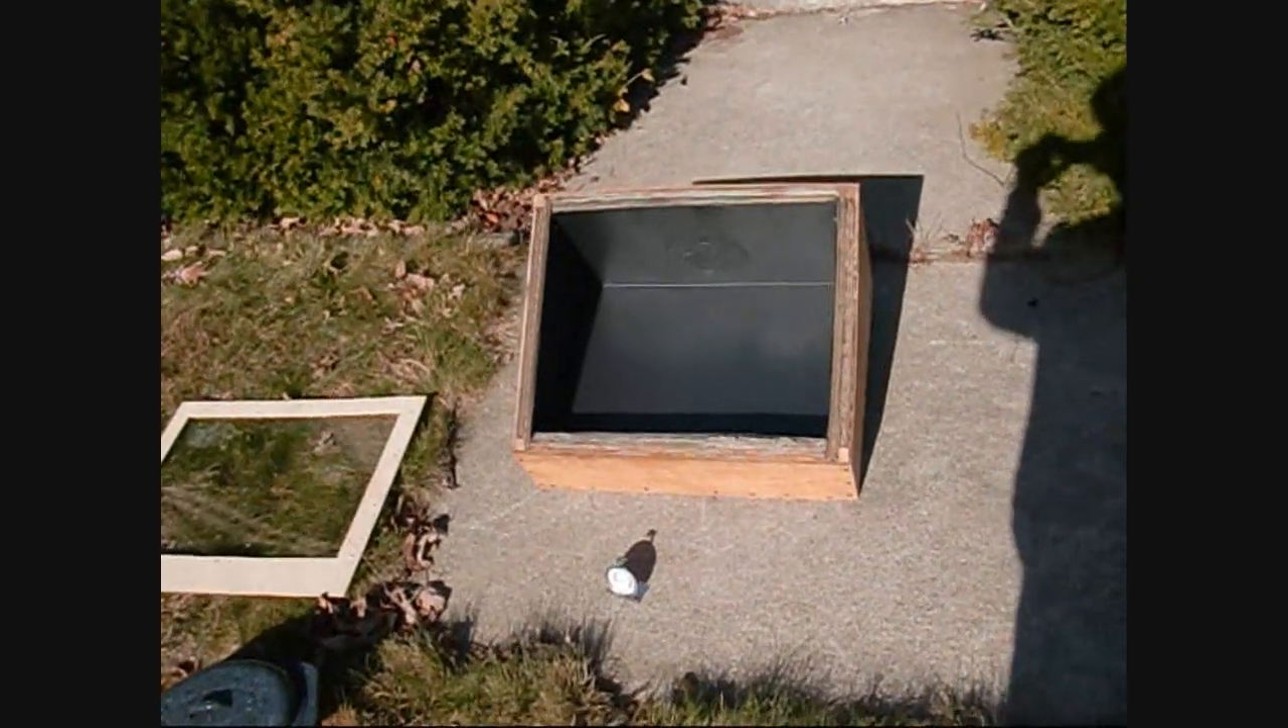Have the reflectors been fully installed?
No.